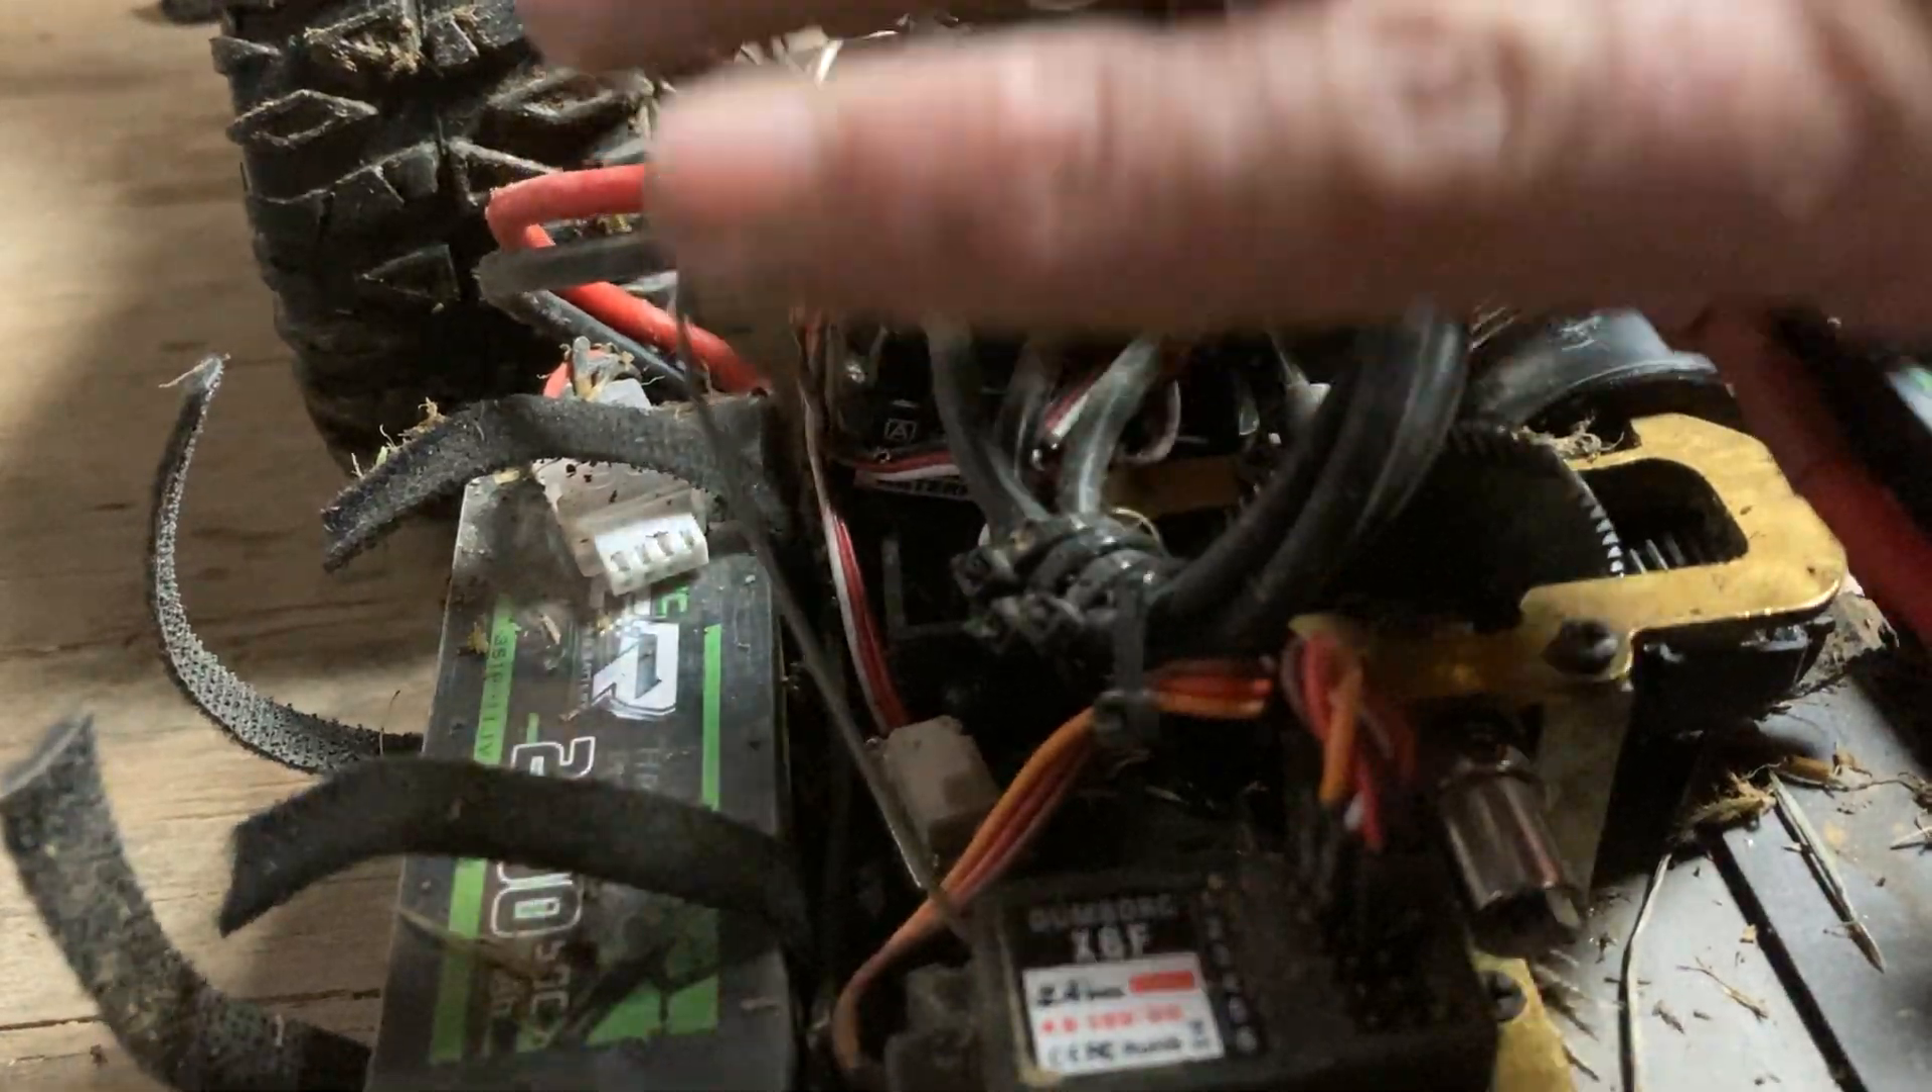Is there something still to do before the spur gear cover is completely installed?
Yes.